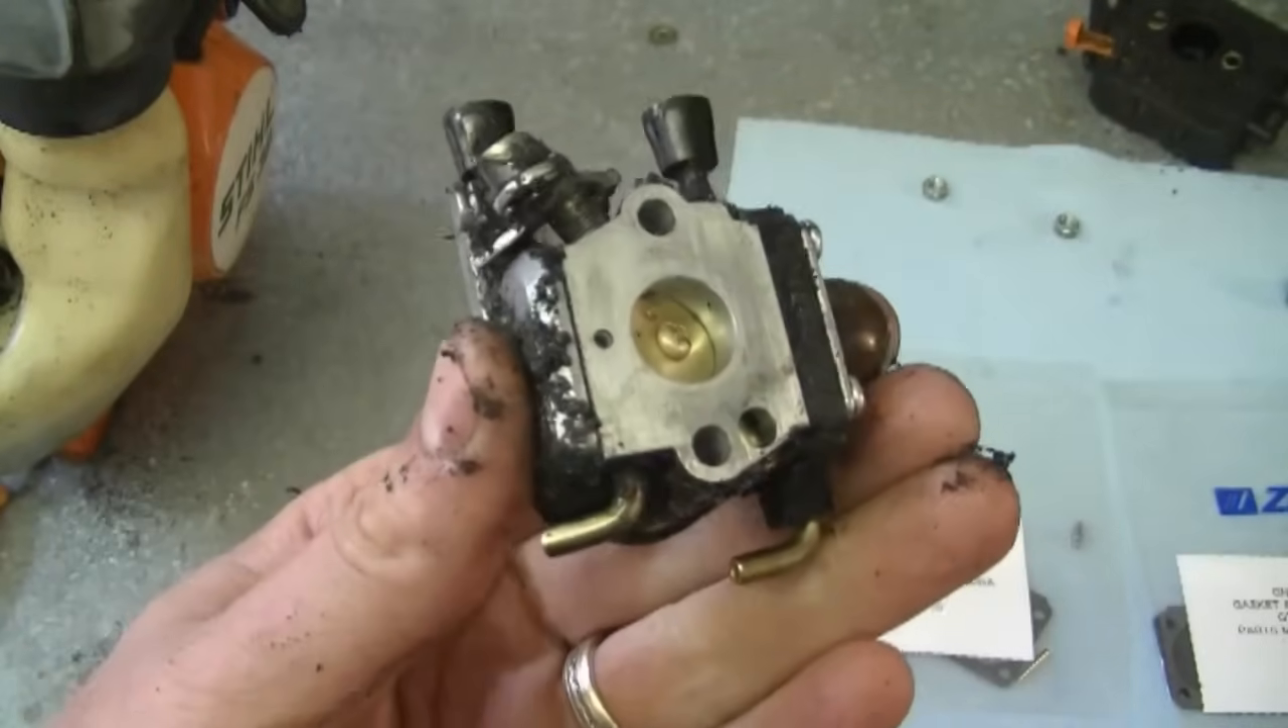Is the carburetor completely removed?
Yes.